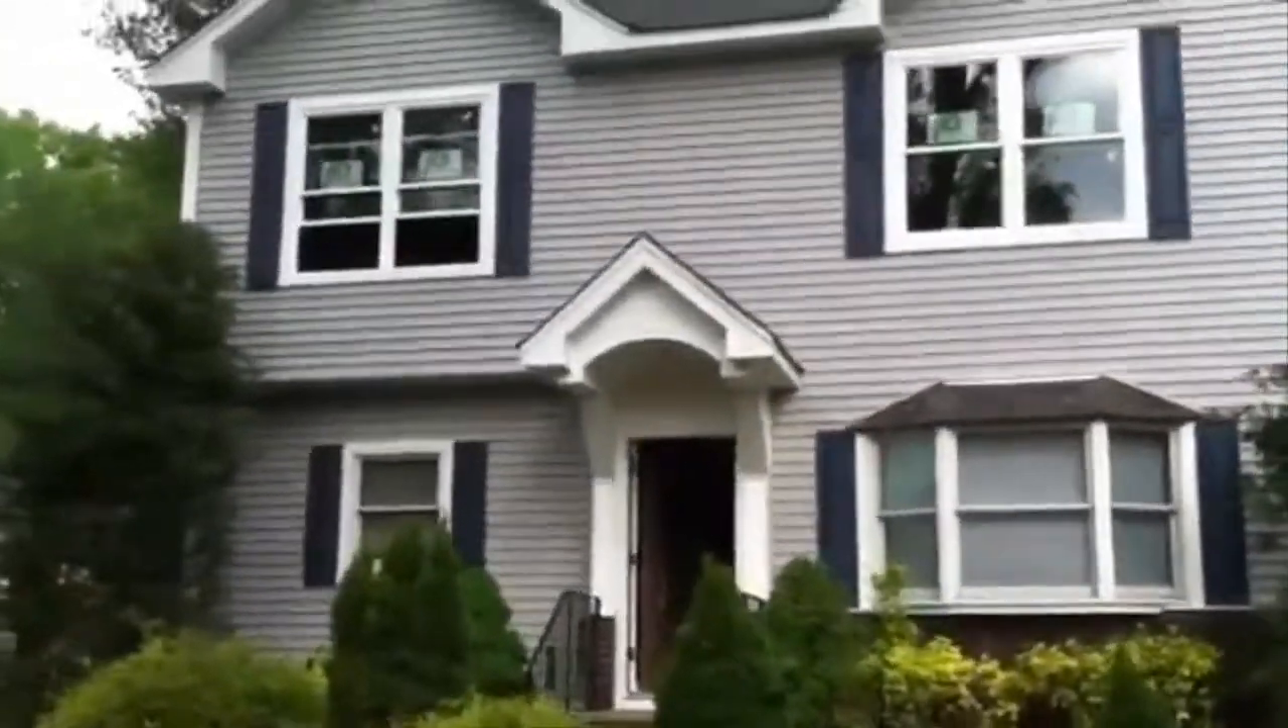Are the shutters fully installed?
Yes.